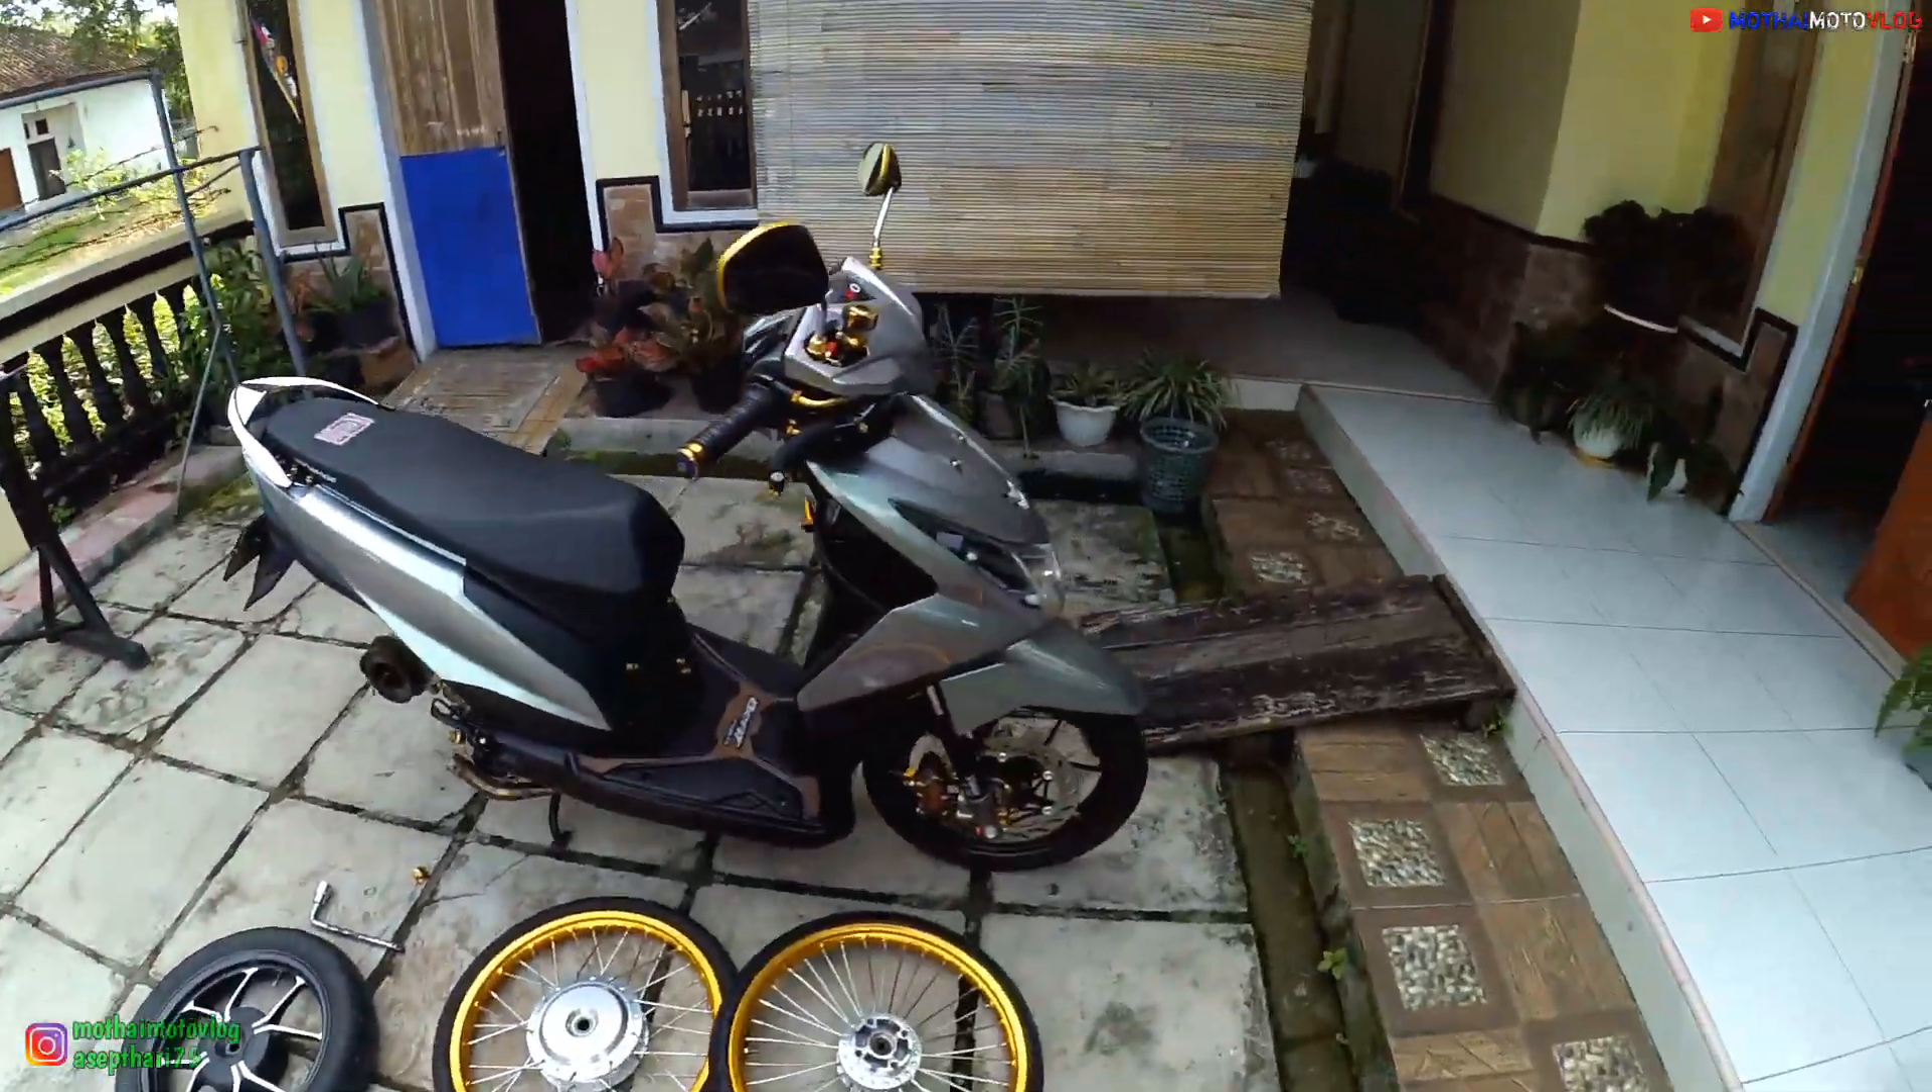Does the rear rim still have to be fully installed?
Yes.